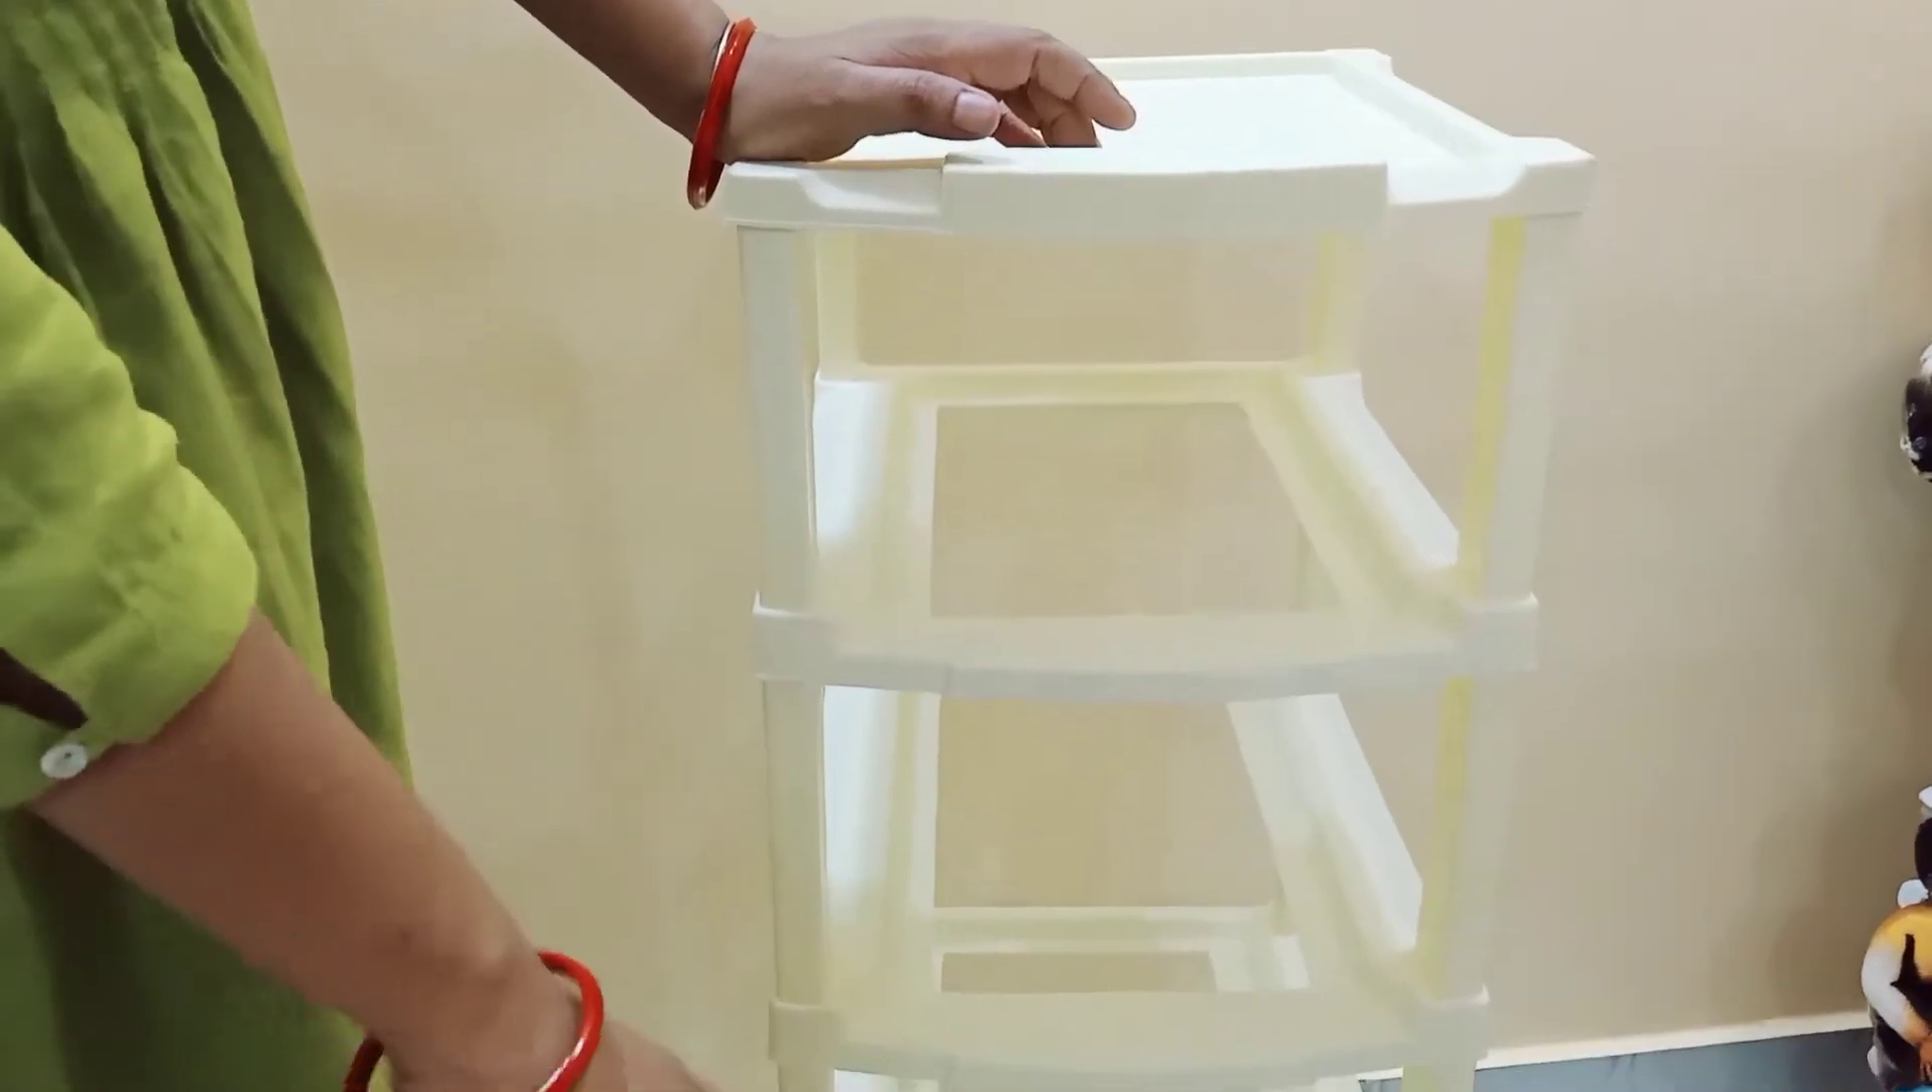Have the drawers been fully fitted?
No.